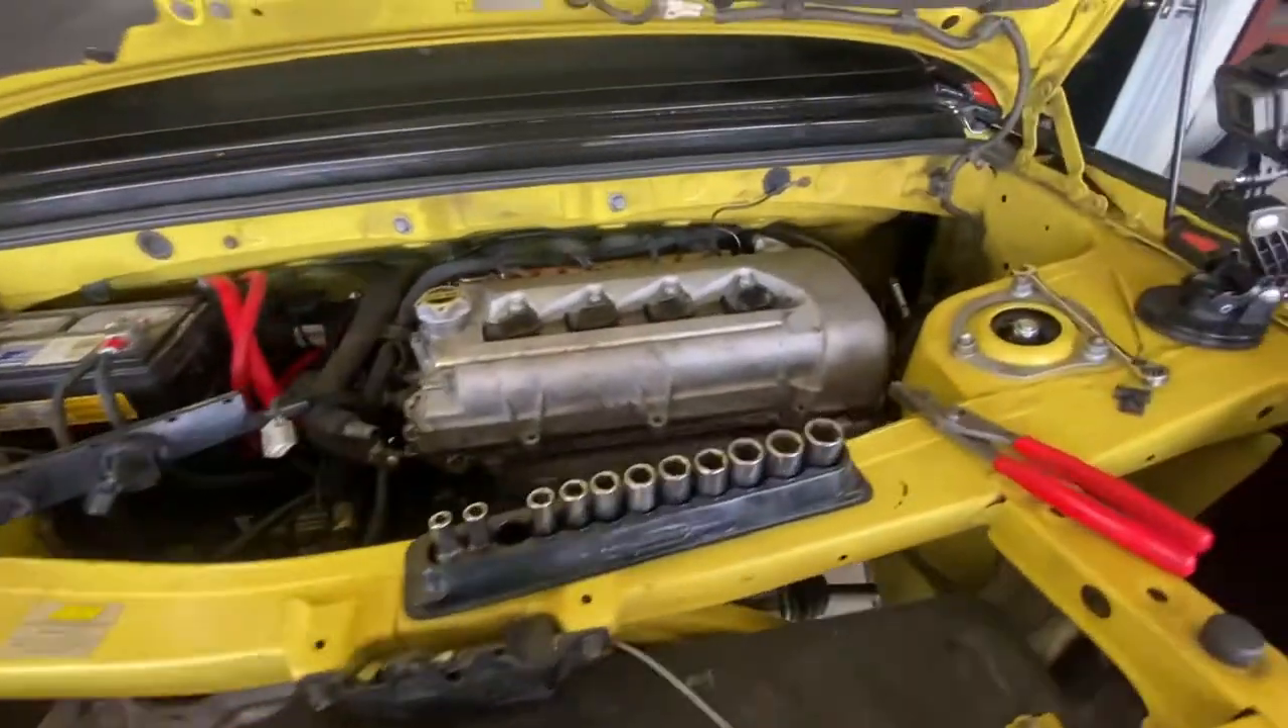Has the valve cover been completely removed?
No.